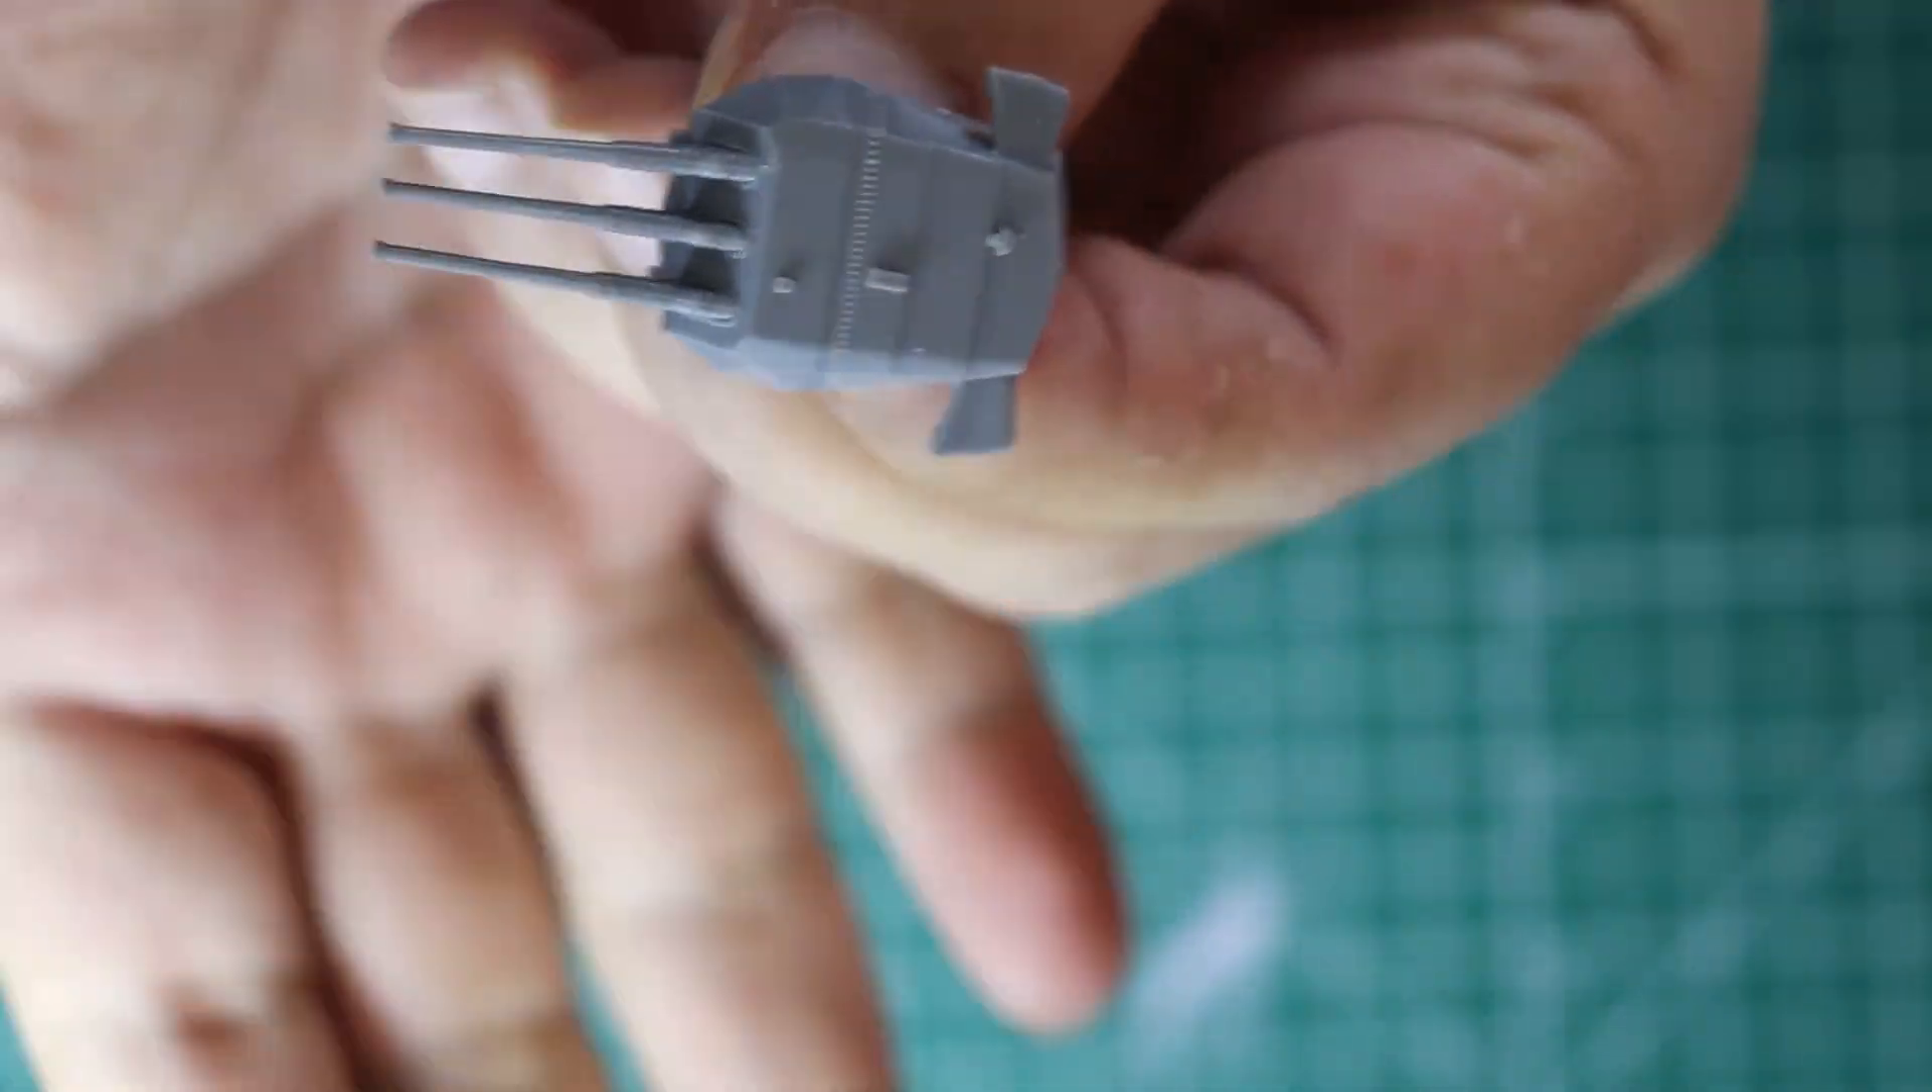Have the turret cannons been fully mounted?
Yes.